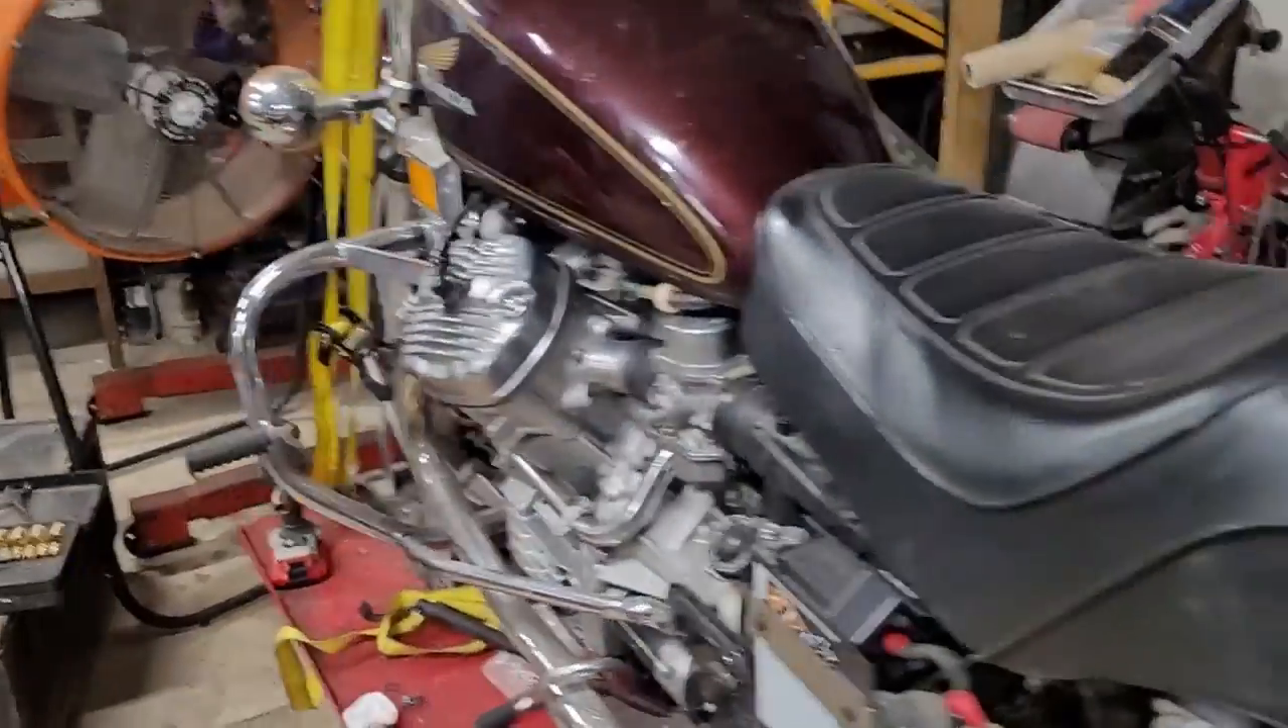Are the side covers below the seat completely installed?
No.